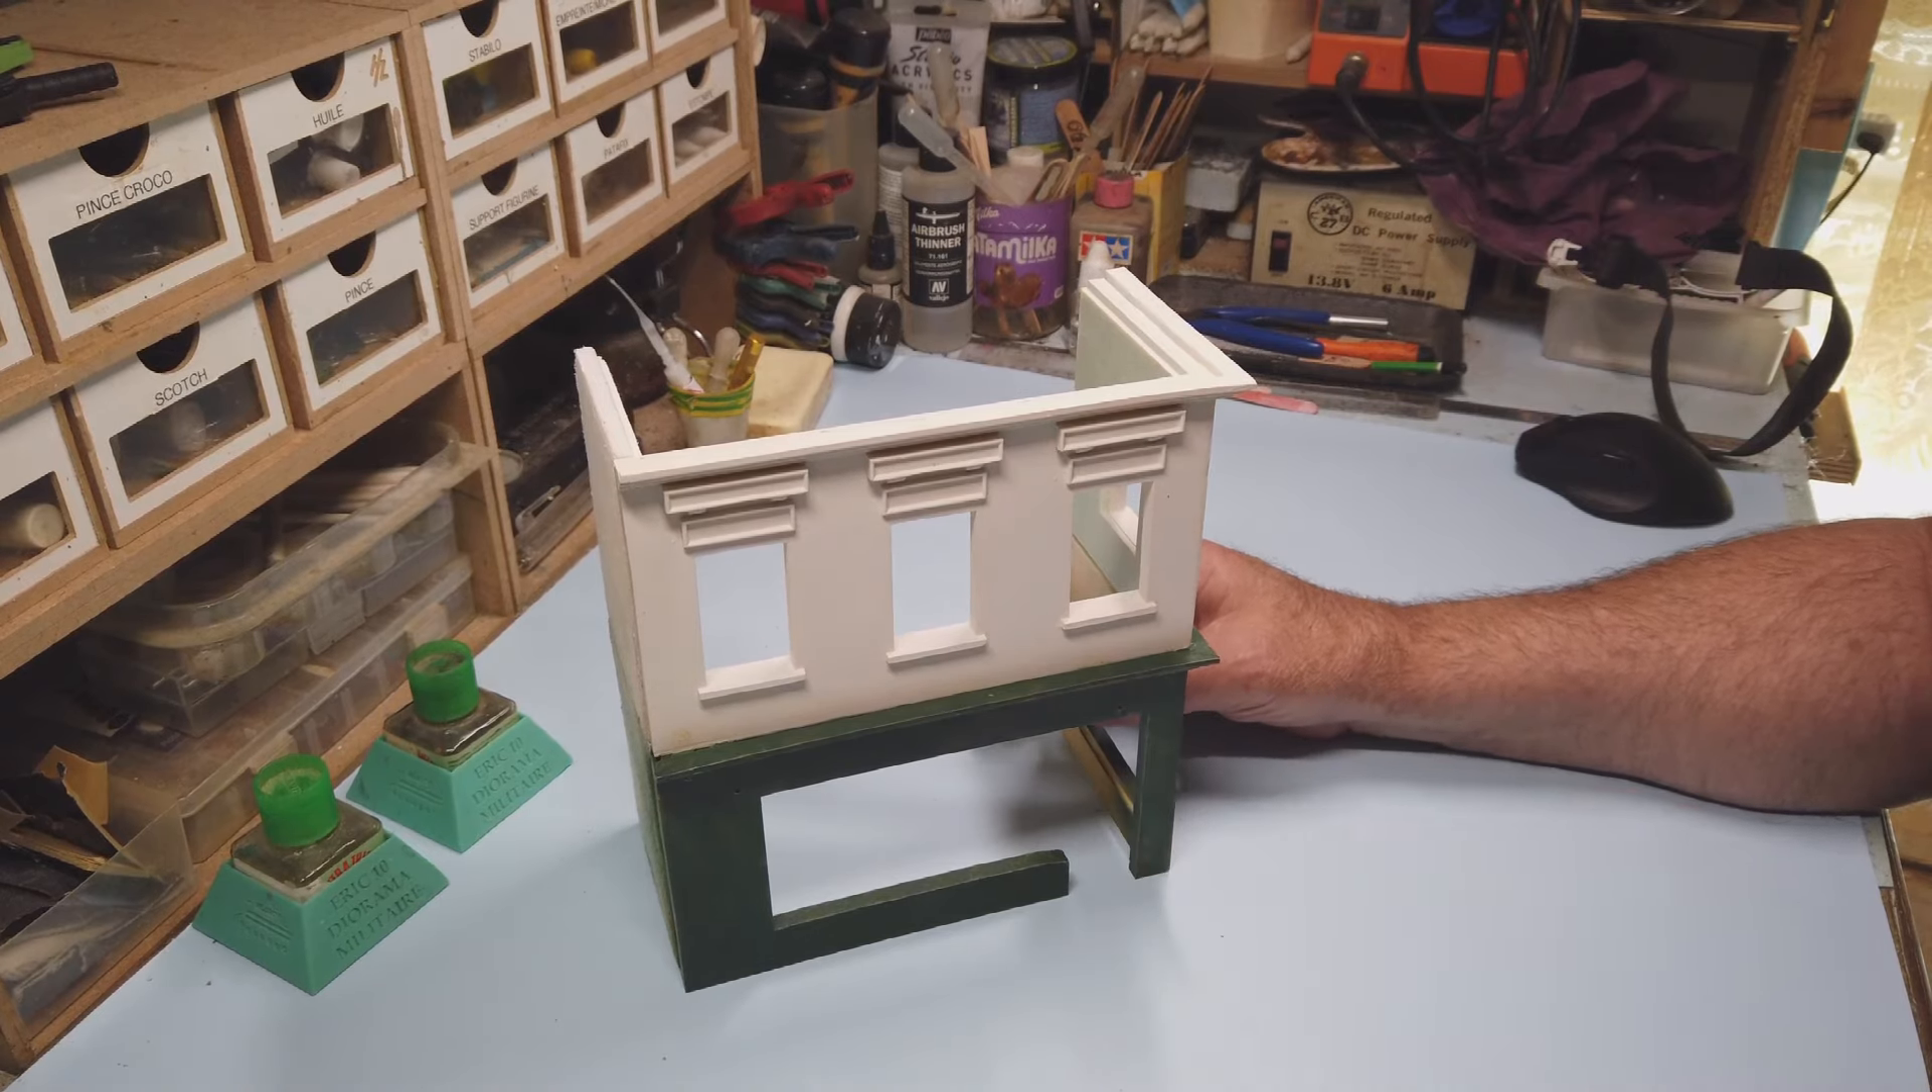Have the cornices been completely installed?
Yes.